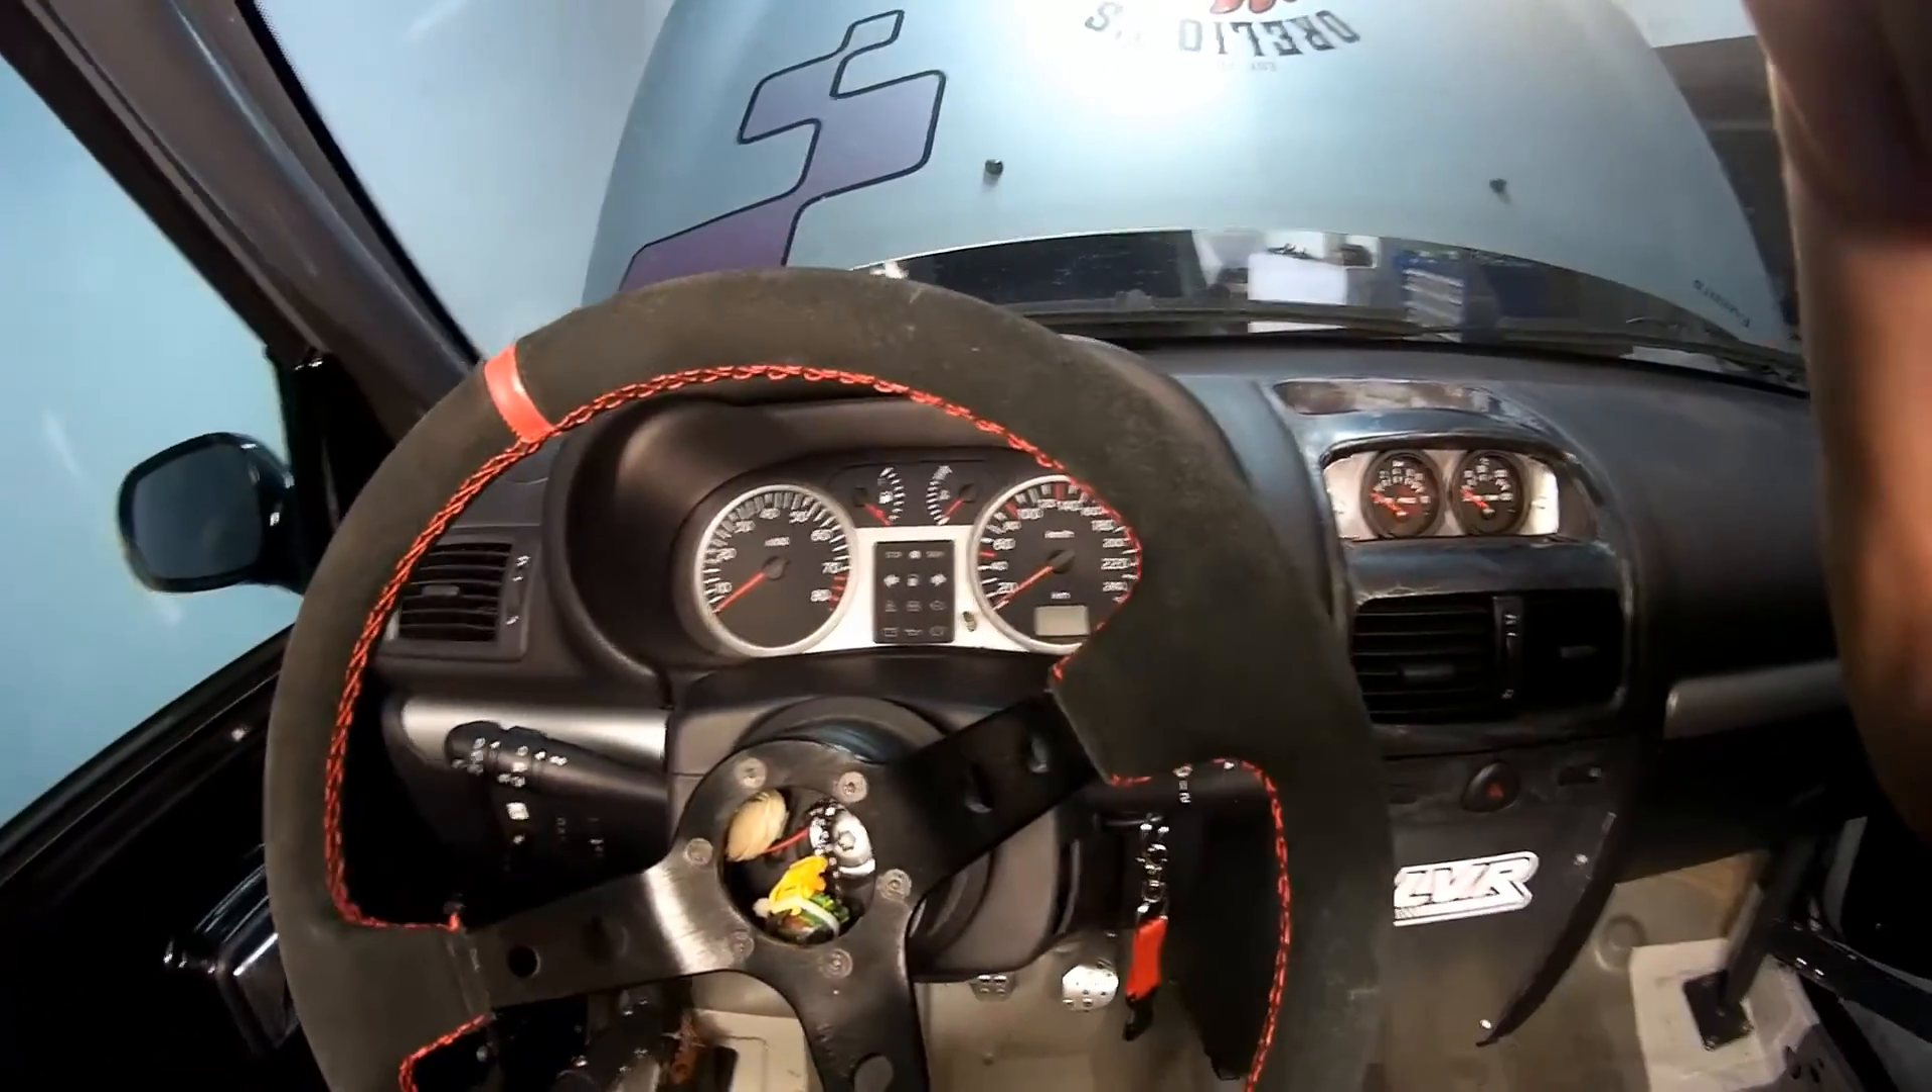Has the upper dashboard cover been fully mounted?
Yes.